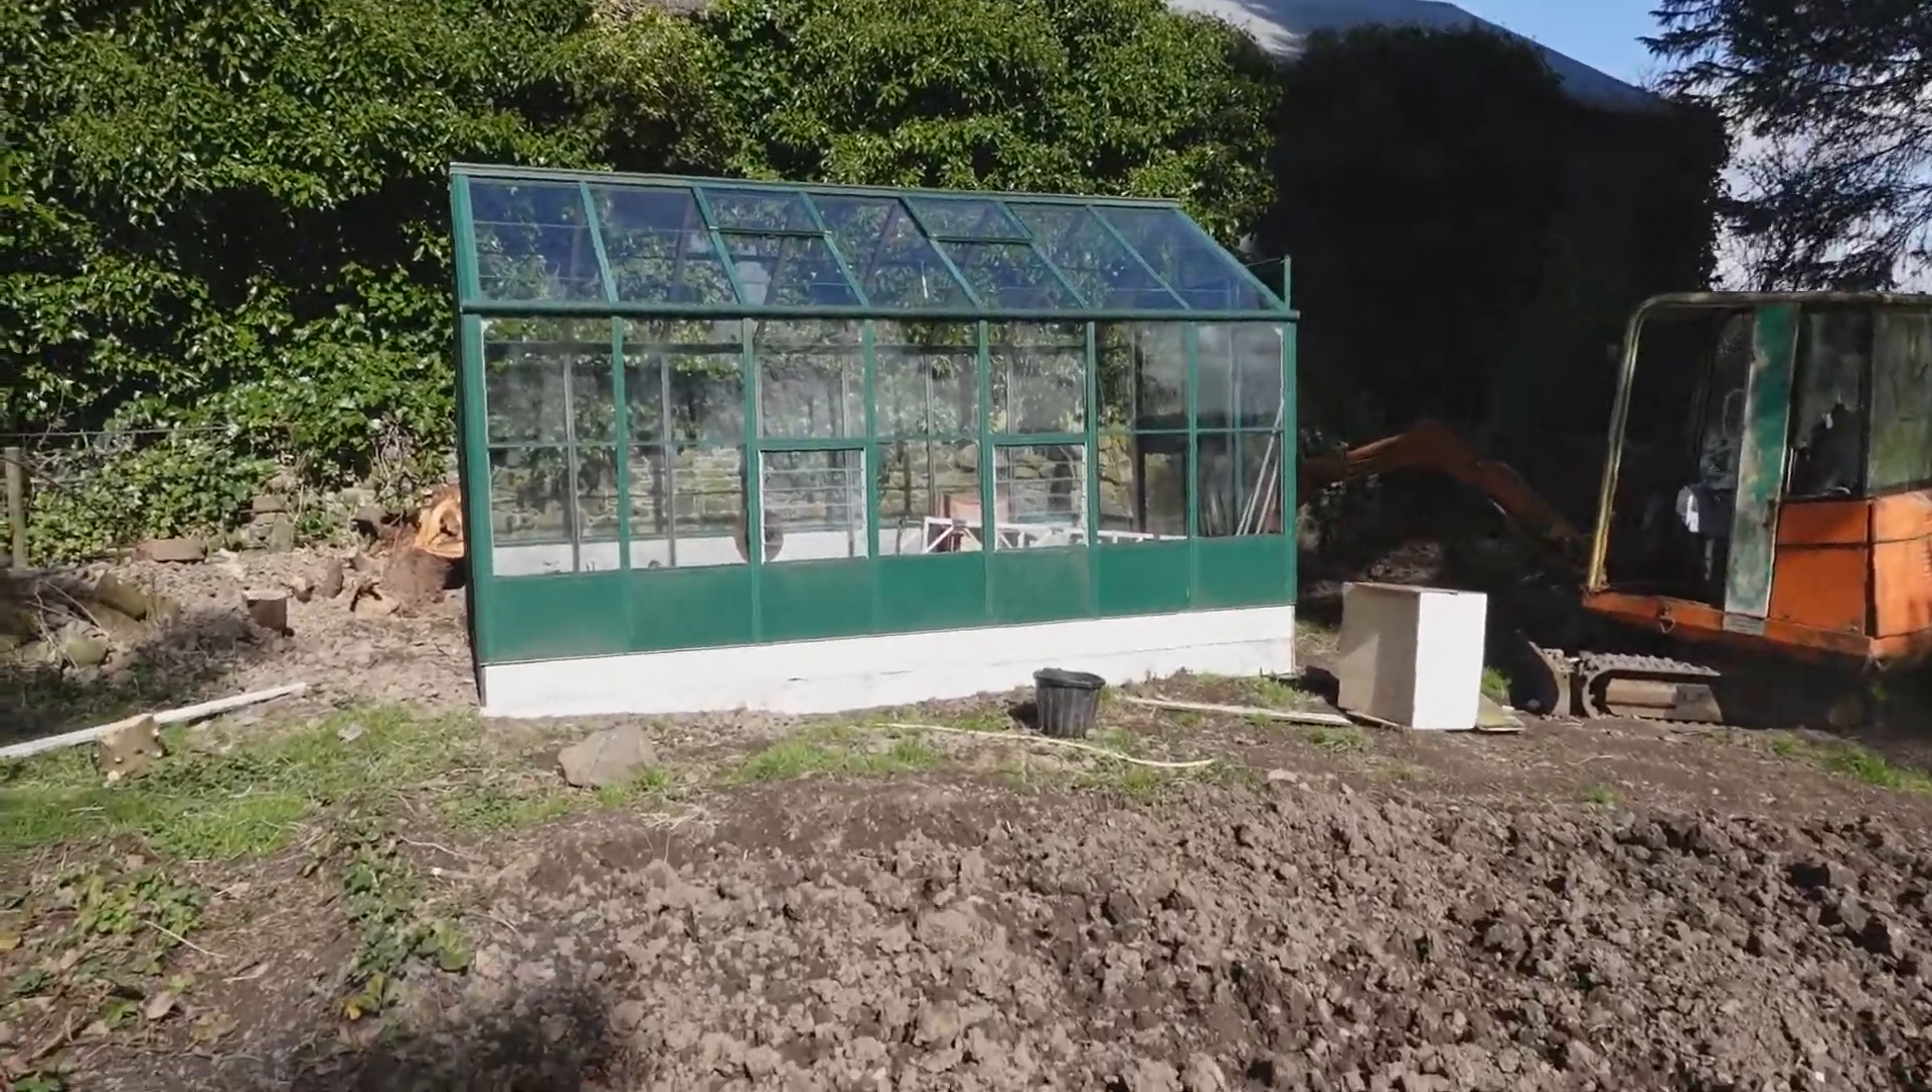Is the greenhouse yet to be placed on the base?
No.